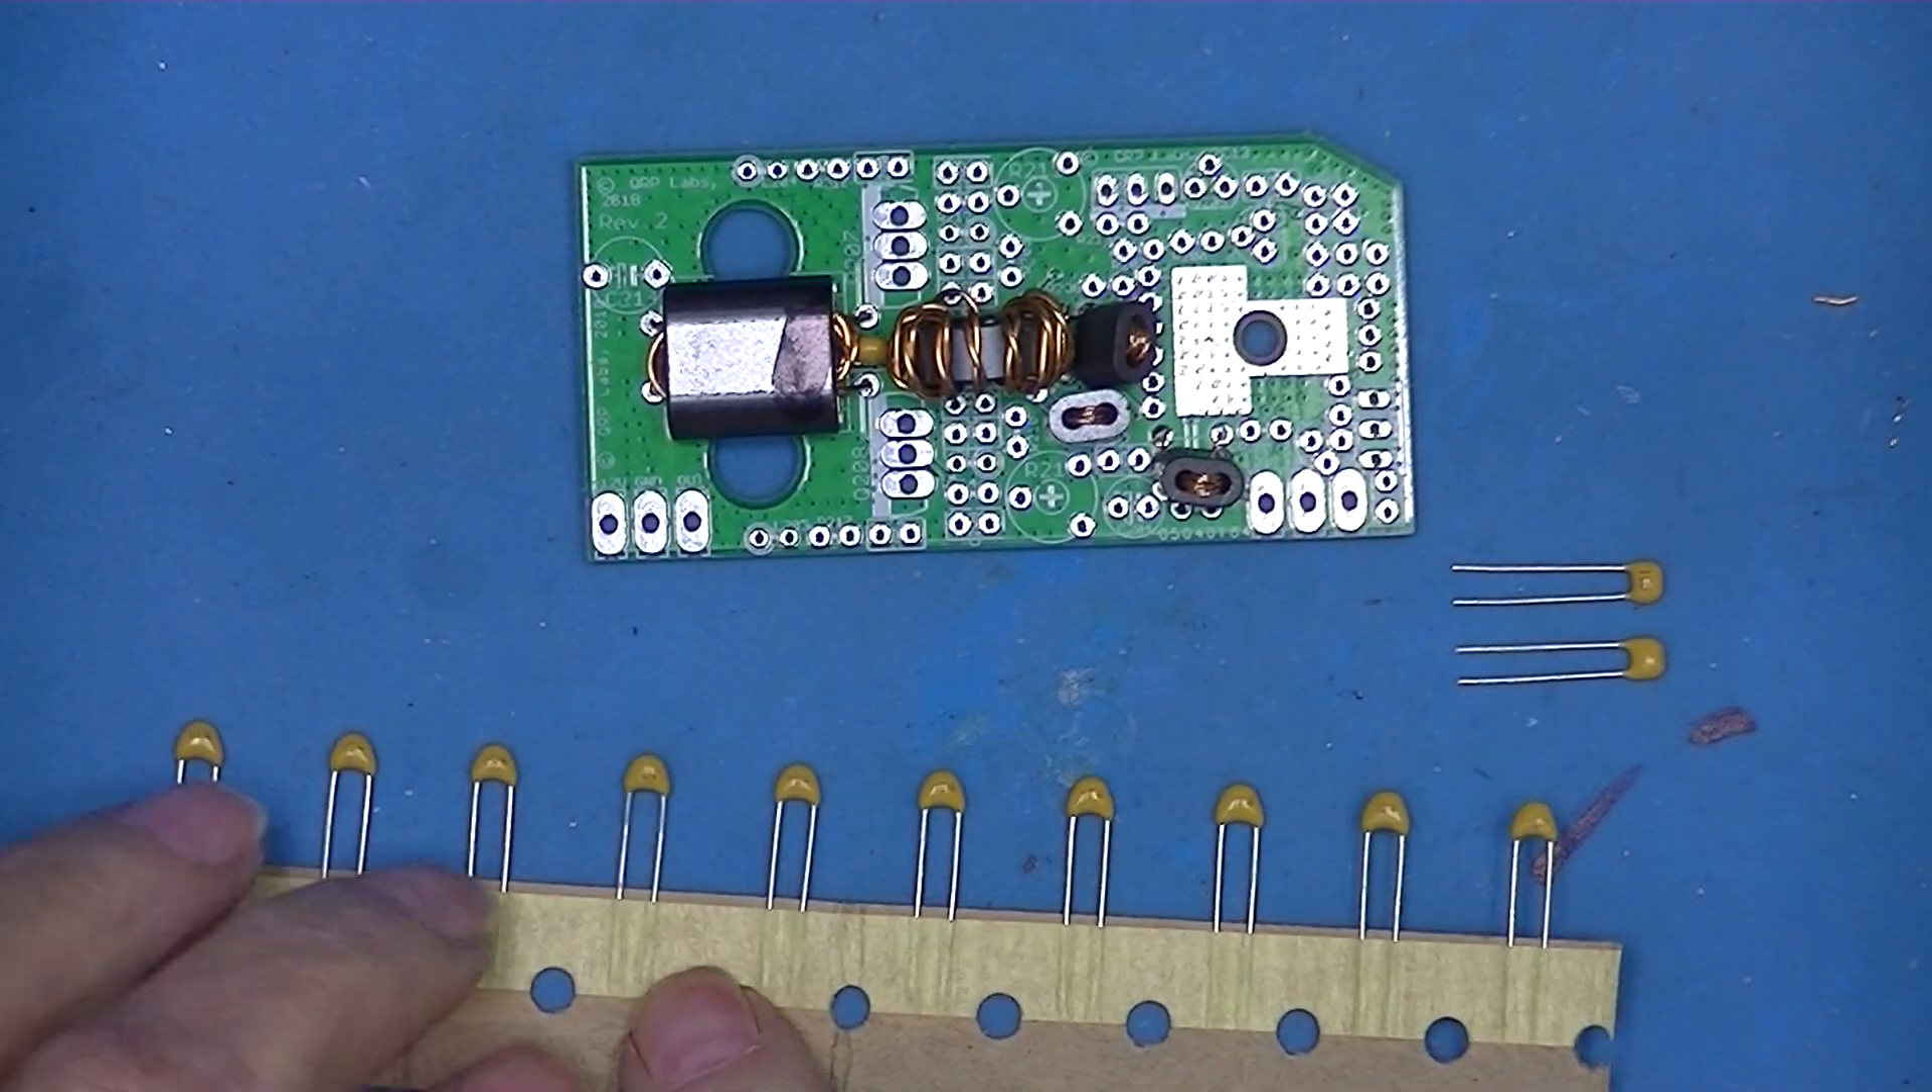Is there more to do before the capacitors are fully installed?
Yes.